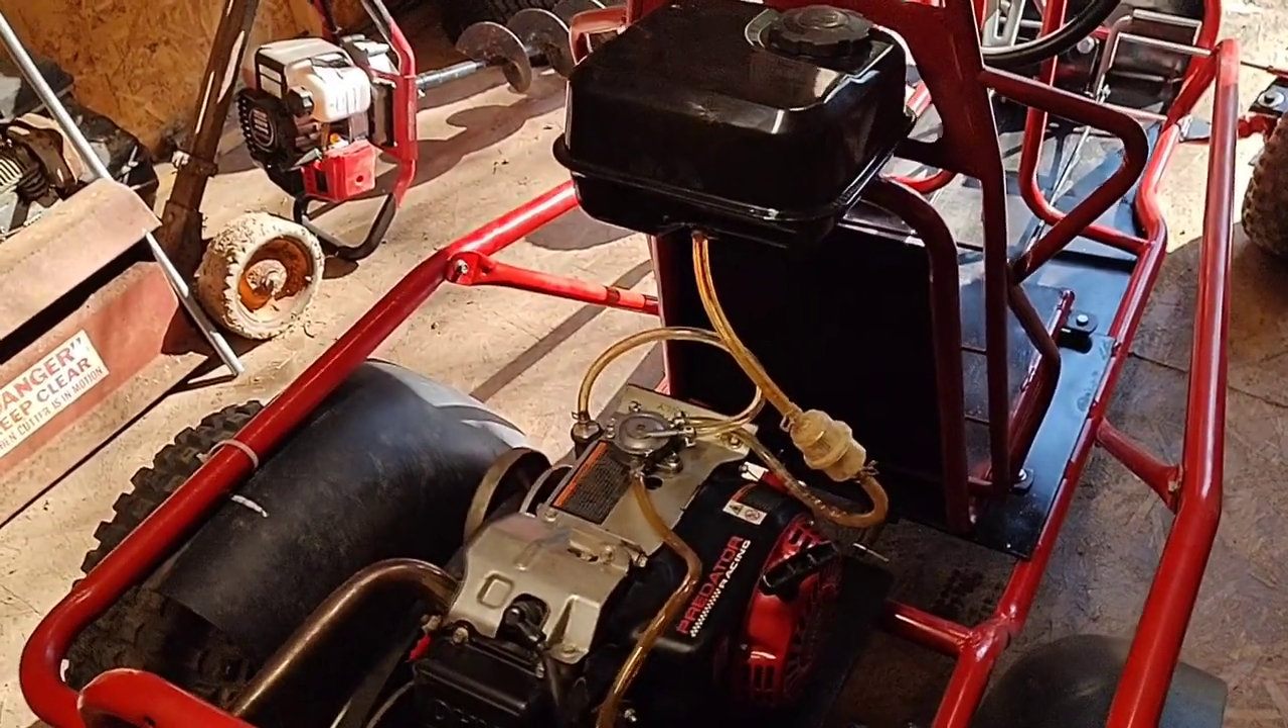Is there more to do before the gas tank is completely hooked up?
No.